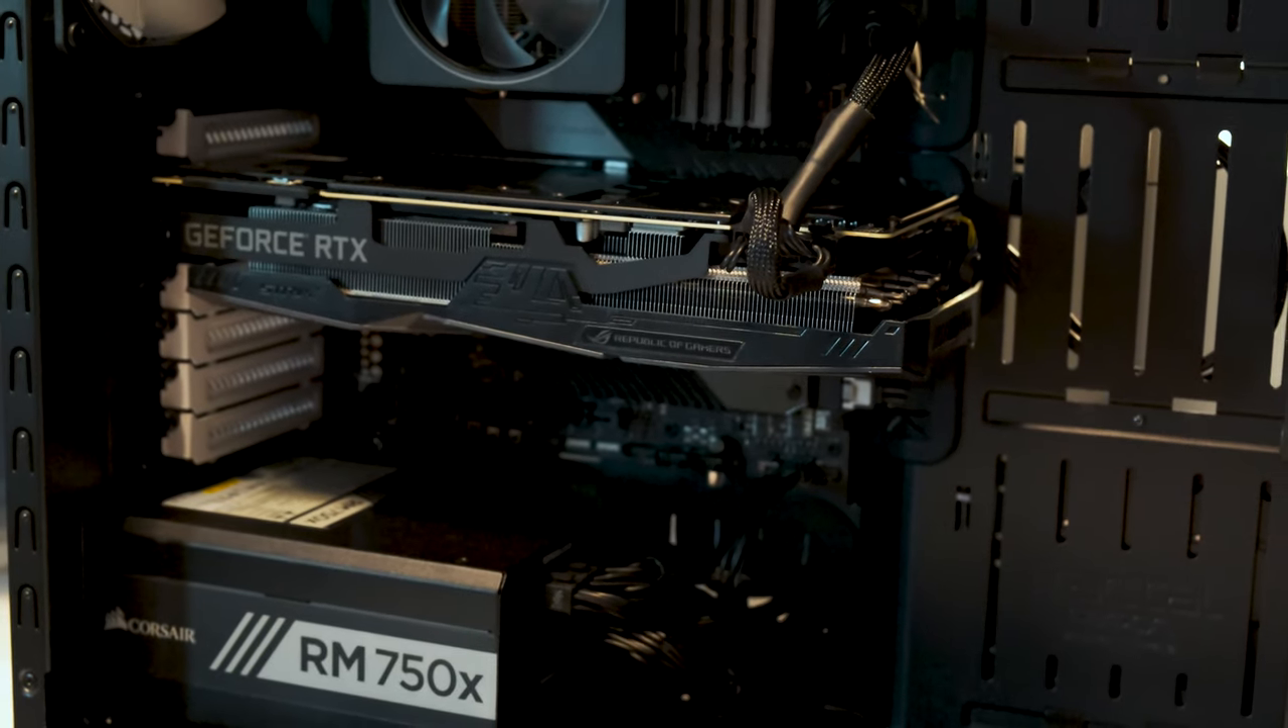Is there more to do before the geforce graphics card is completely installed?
No.